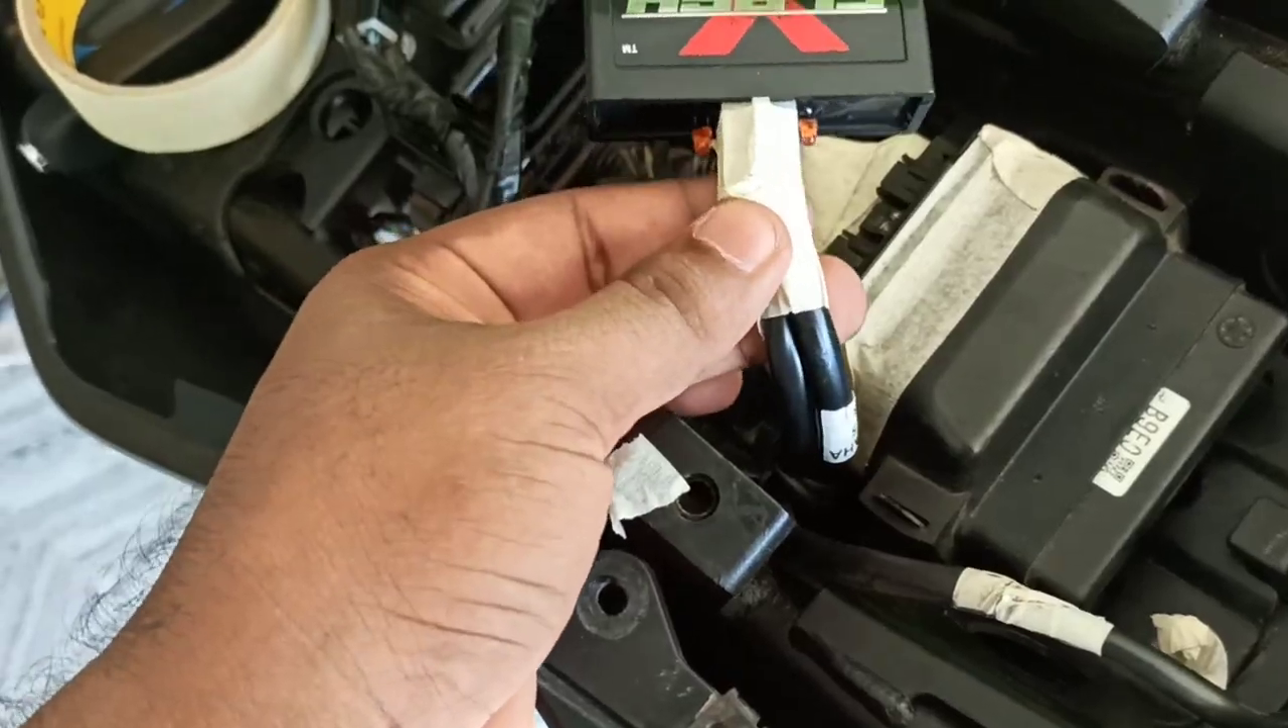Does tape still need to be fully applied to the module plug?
No.